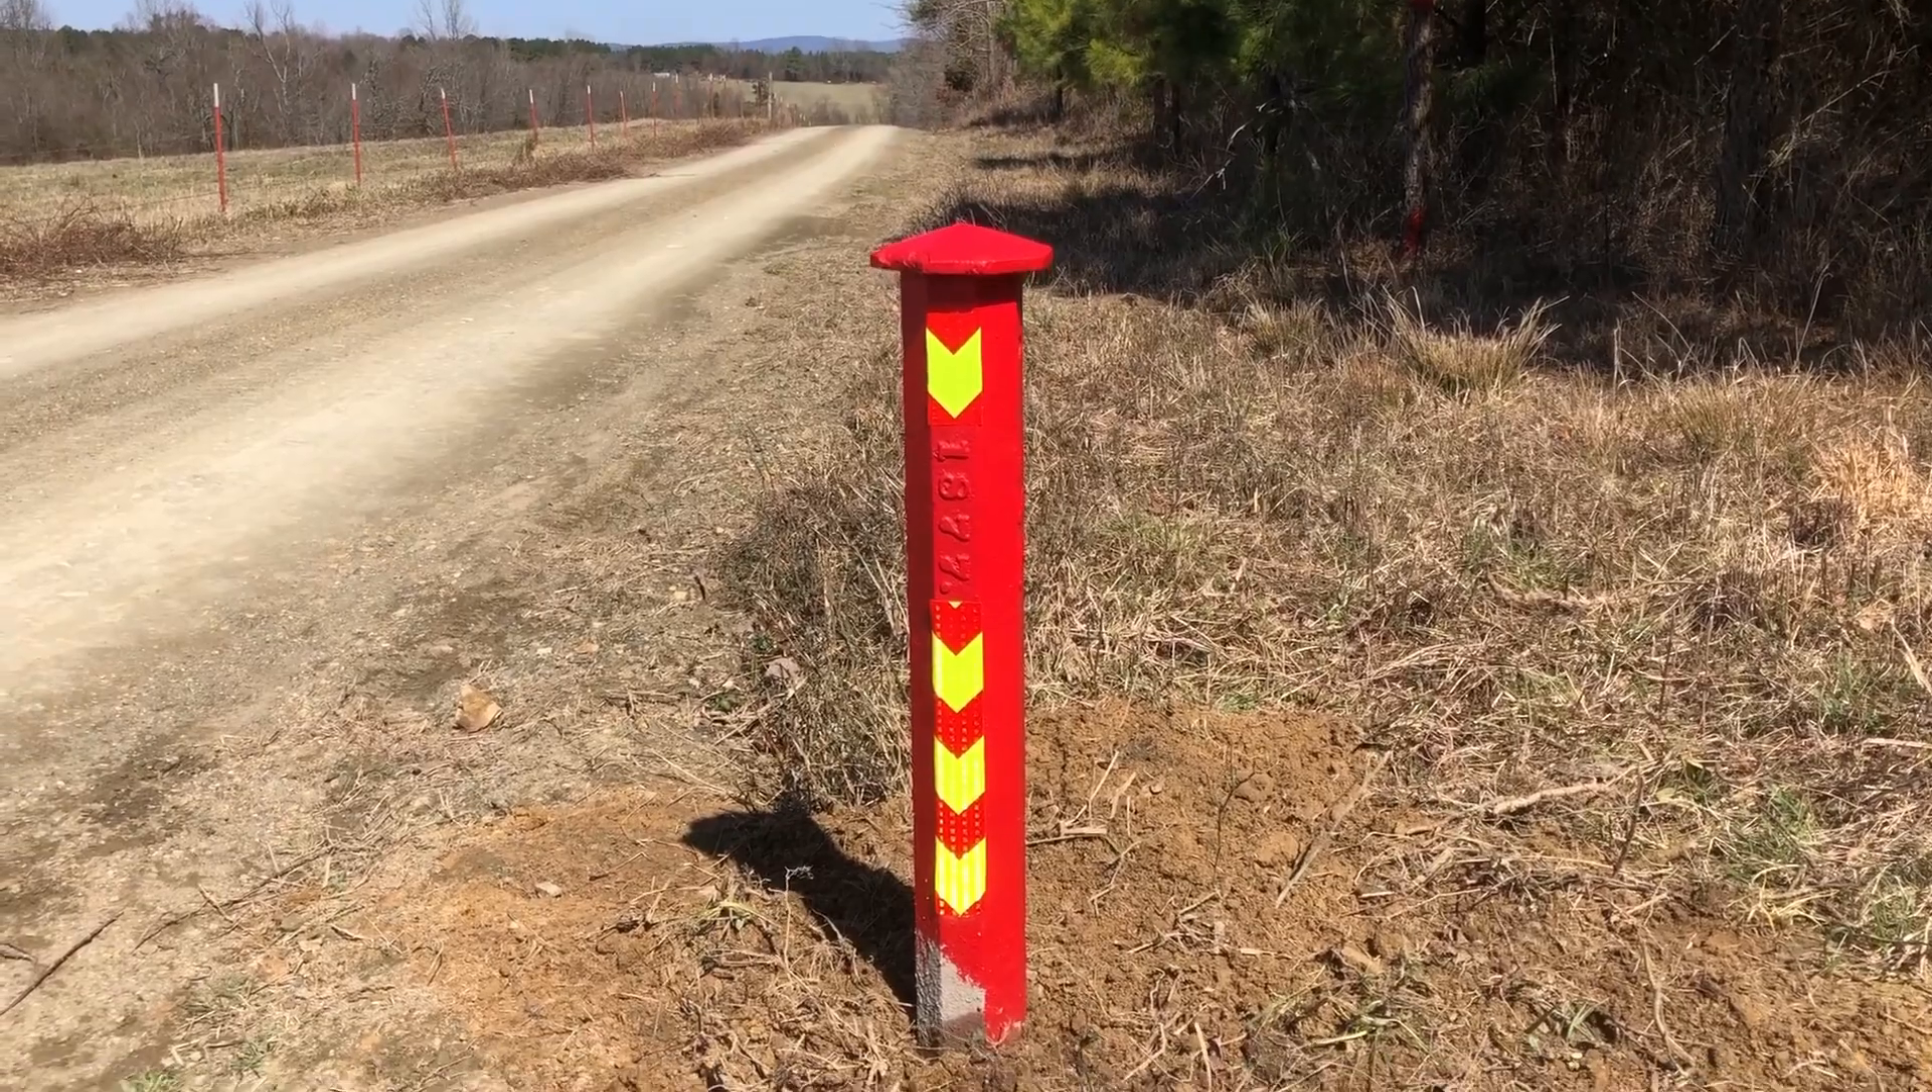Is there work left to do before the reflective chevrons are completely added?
No.